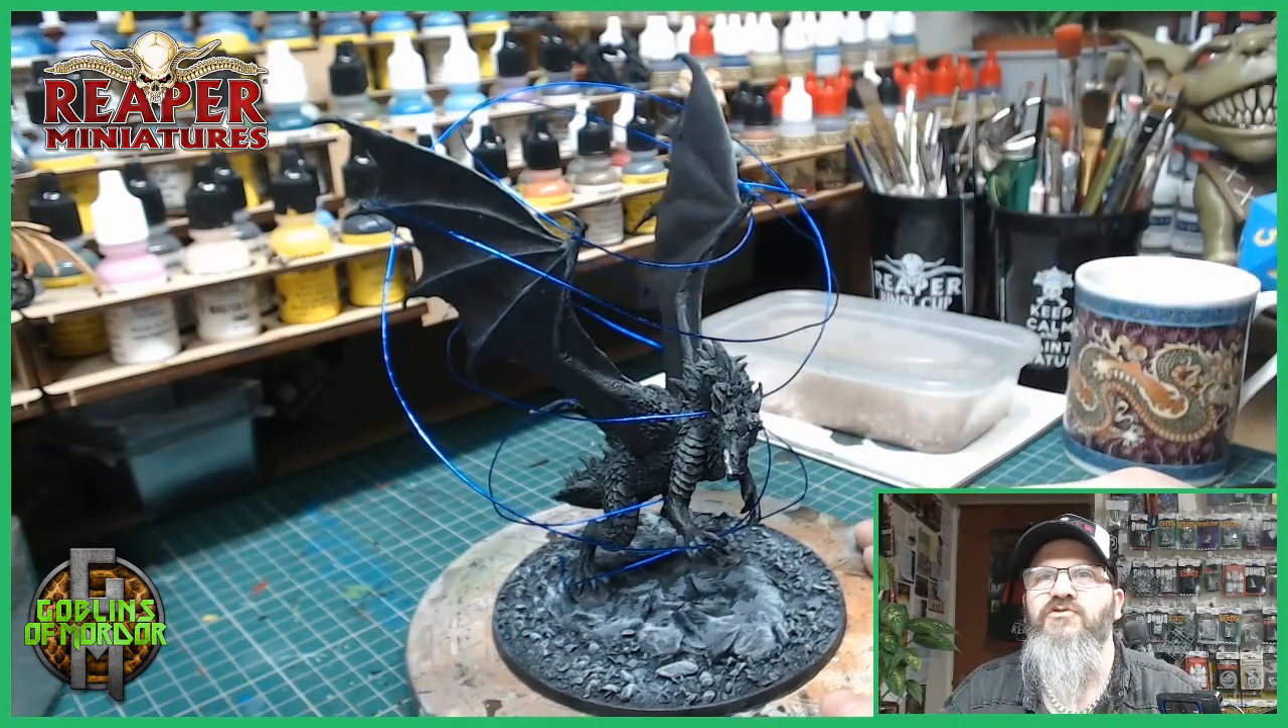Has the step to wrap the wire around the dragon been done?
Yes.